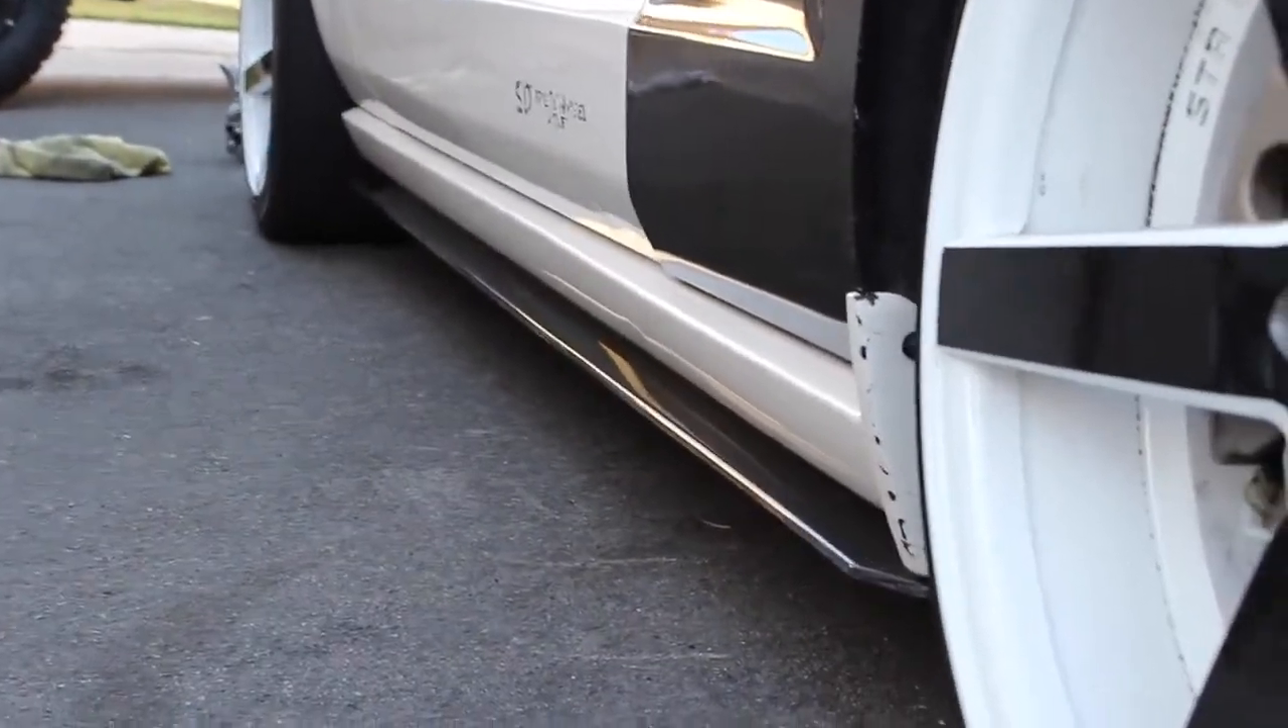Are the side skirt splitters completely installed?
Yes.